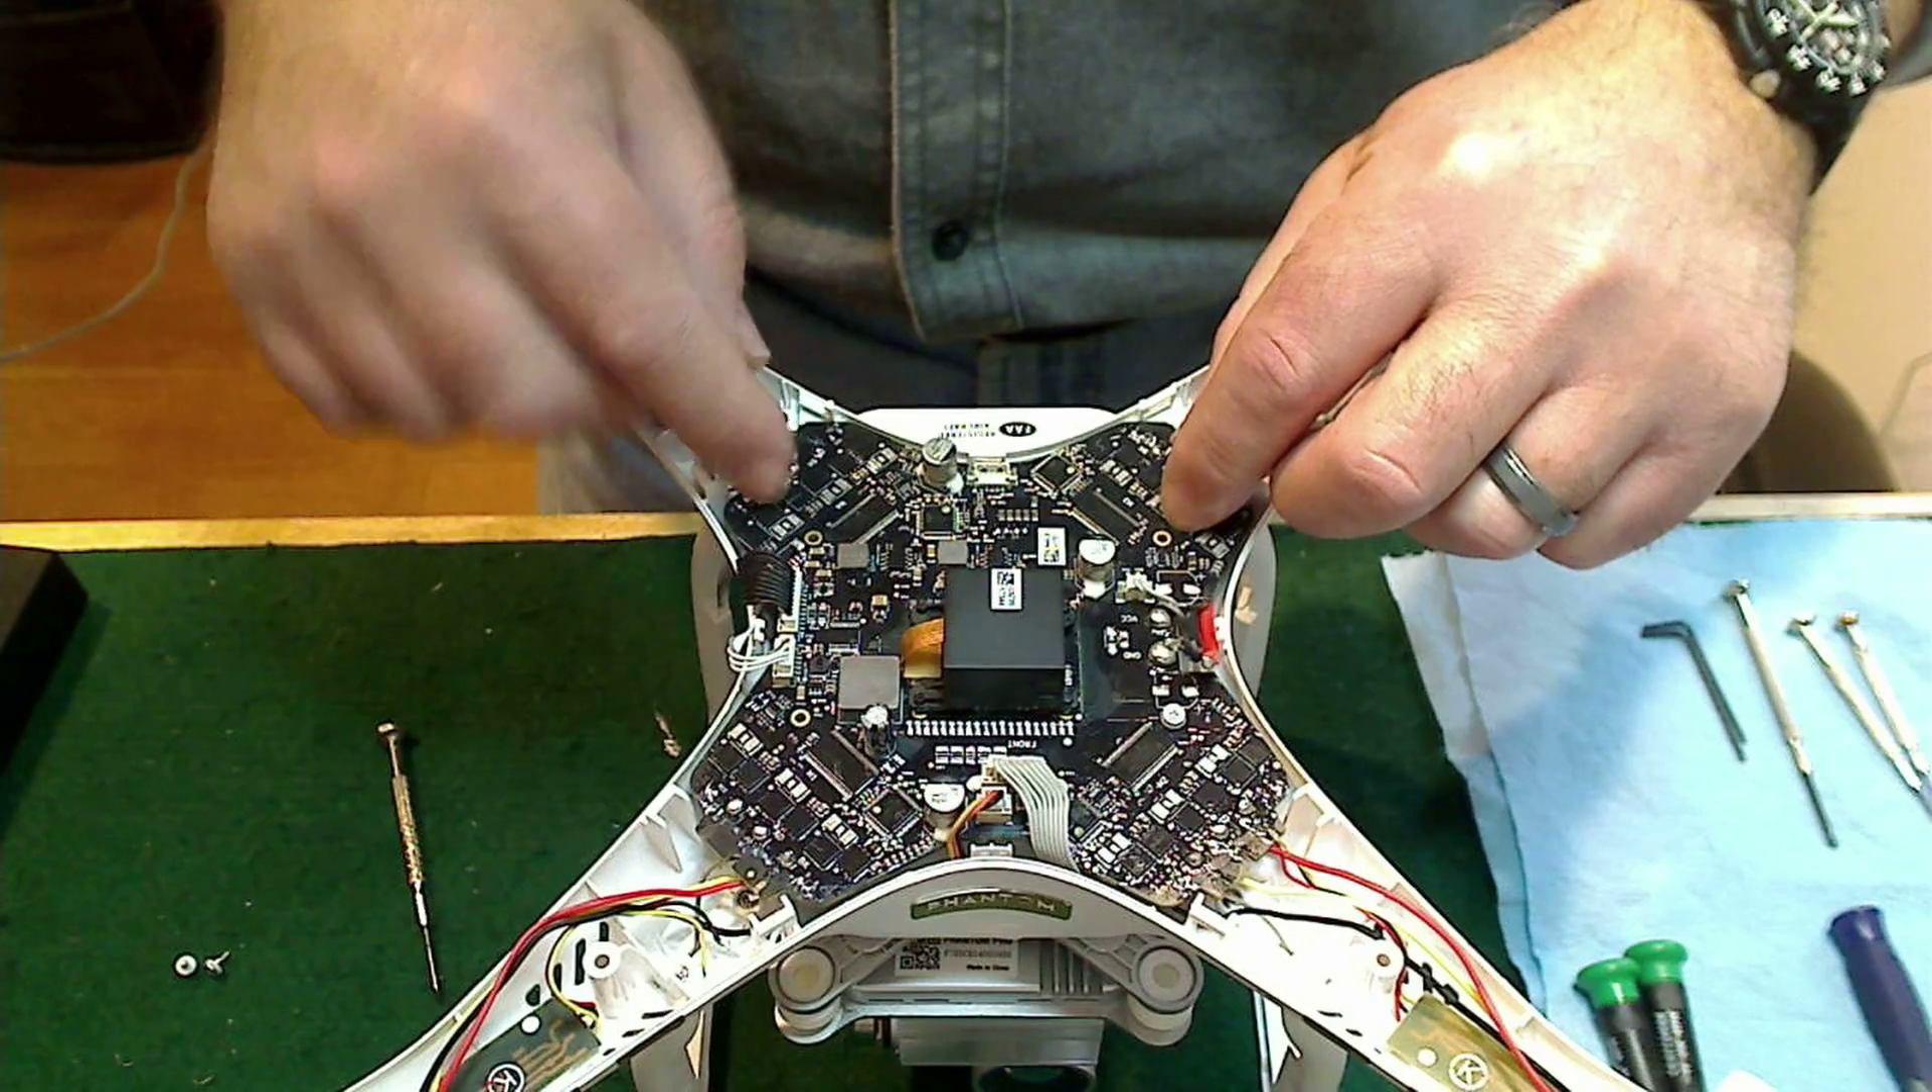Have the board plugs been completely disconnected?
No.